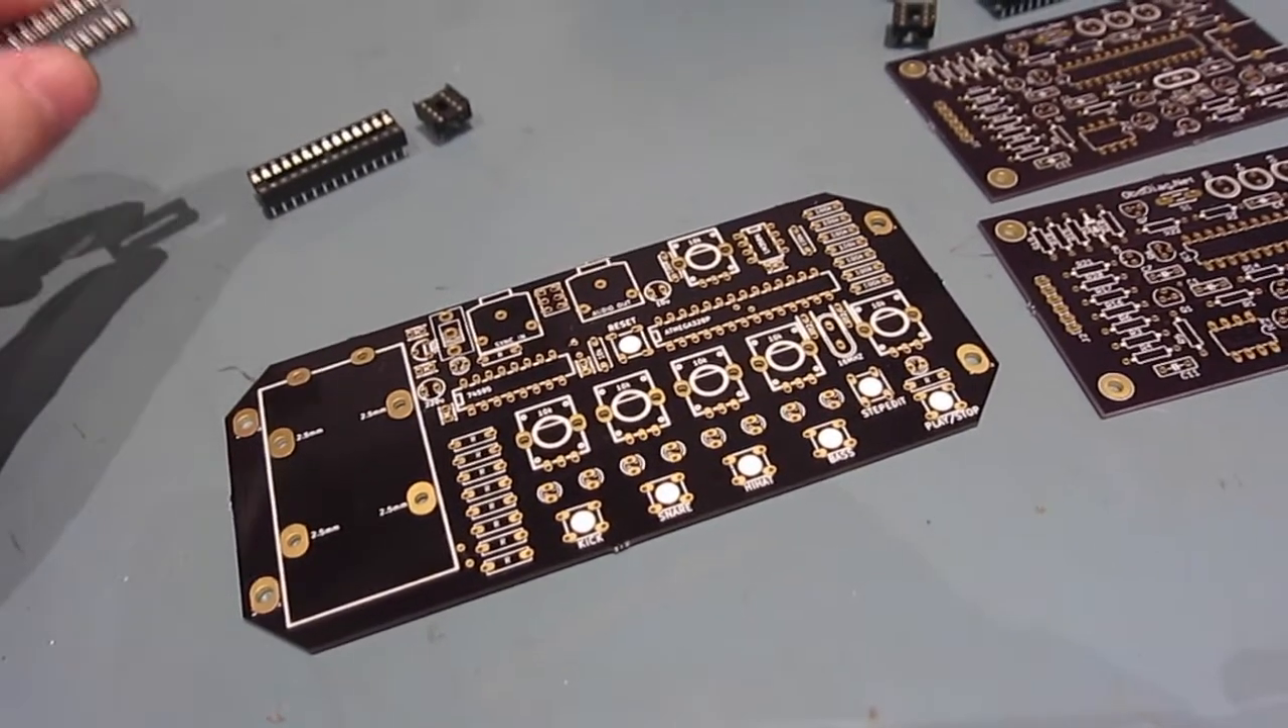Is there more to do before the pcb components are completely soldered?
Yes.